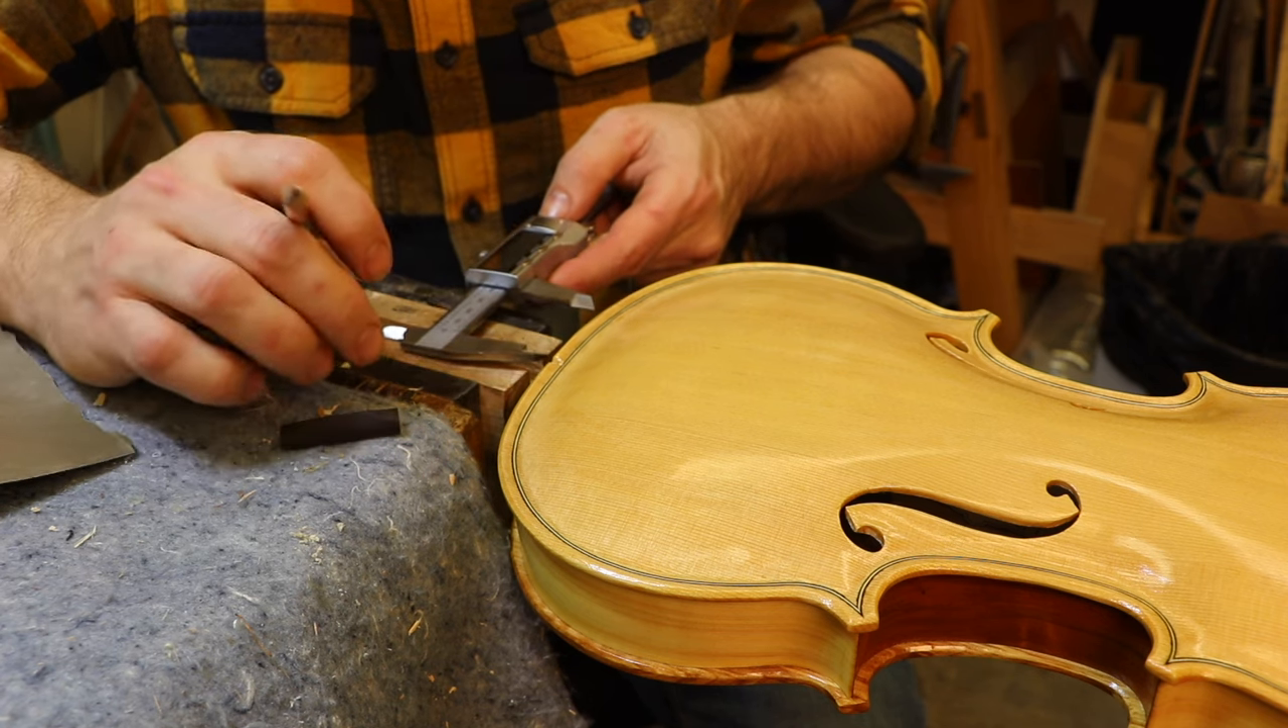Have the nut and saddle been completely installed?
No.